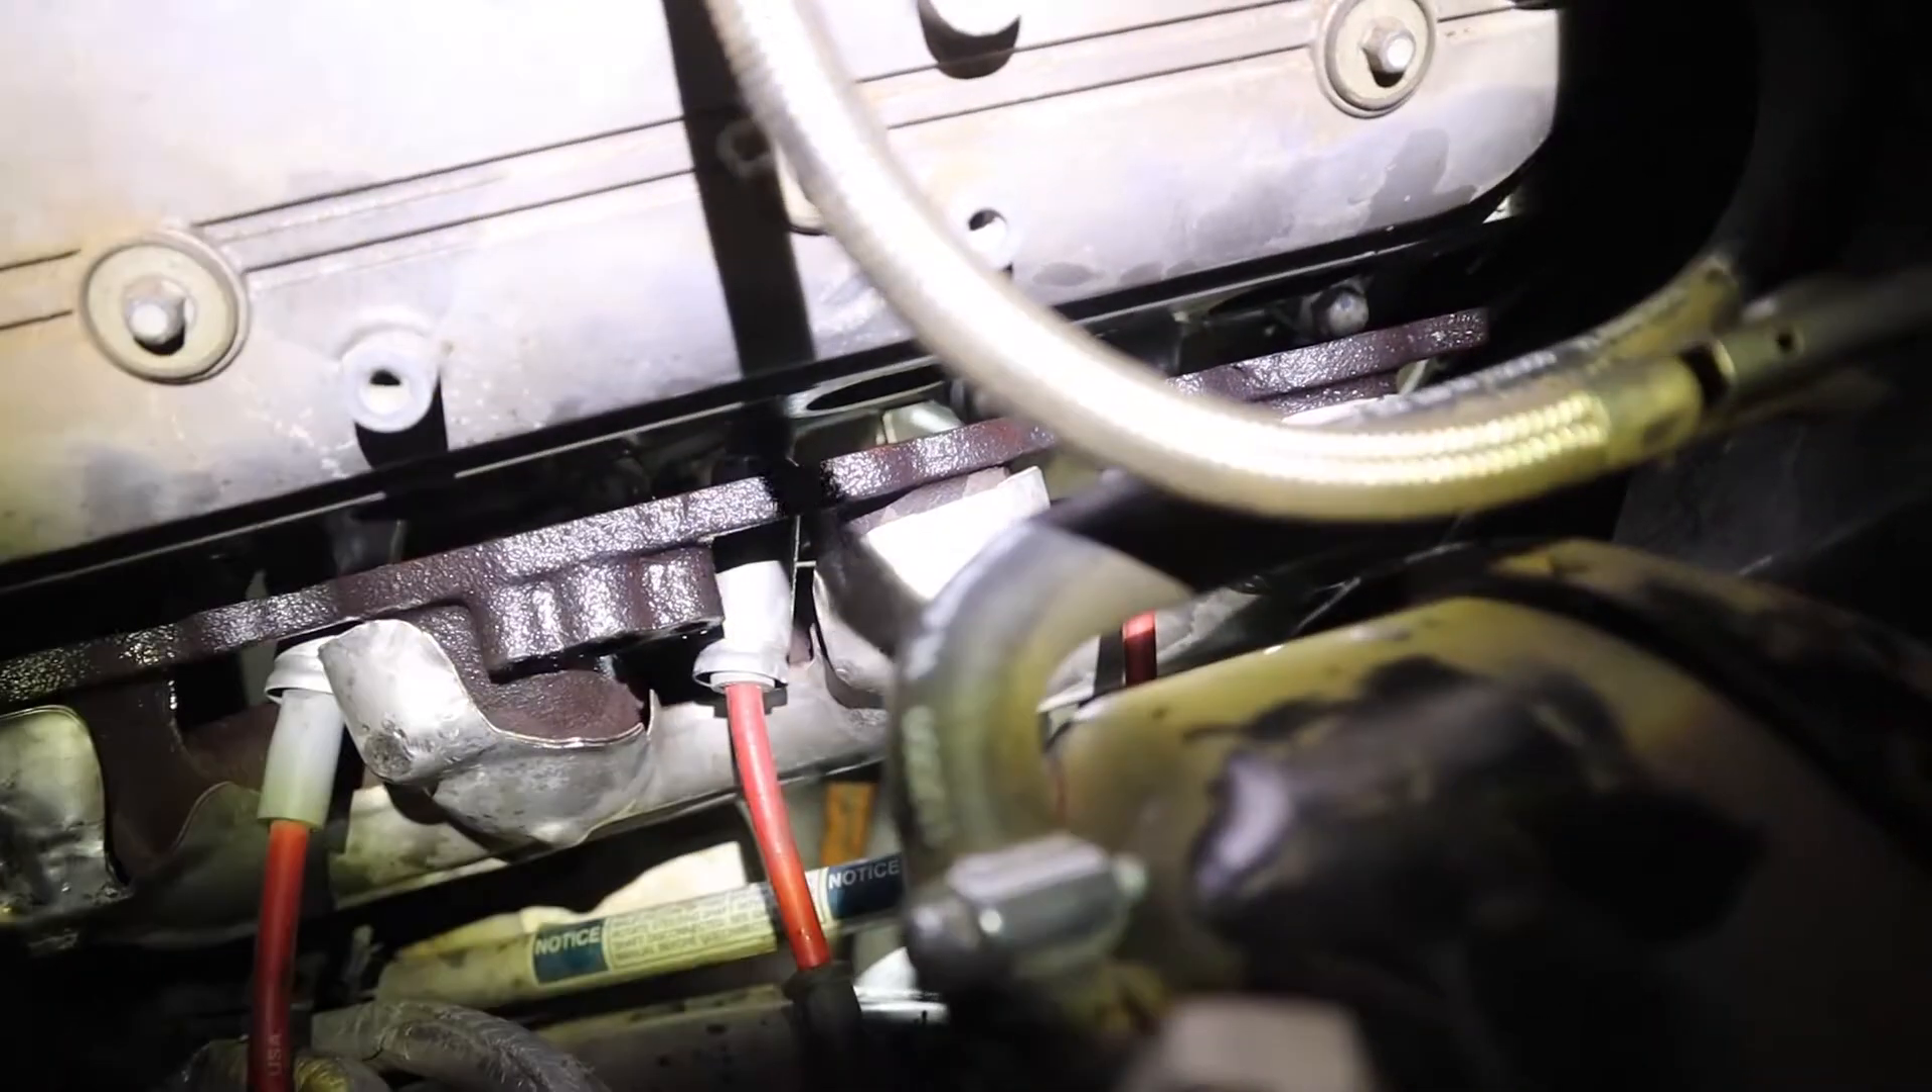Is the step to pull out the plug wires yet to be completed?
Yes.